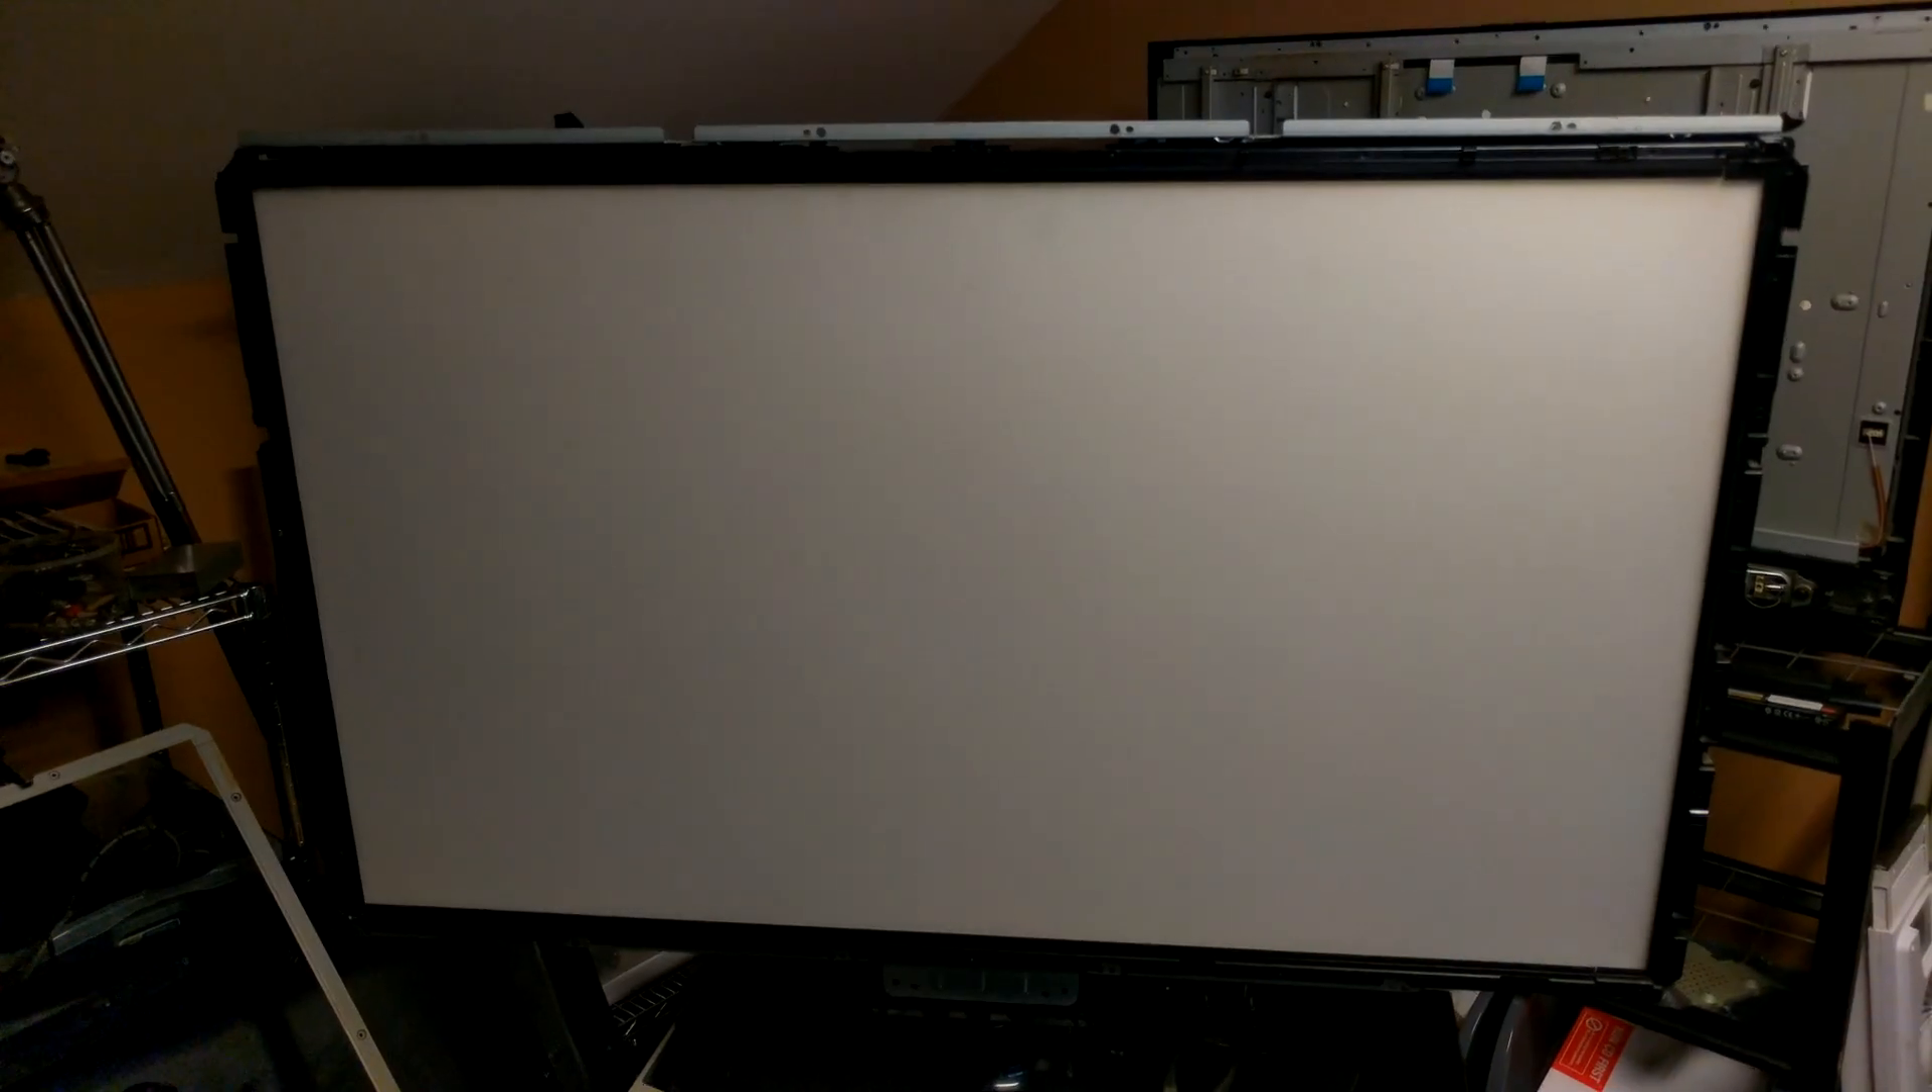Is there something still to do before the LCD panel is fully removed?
No.